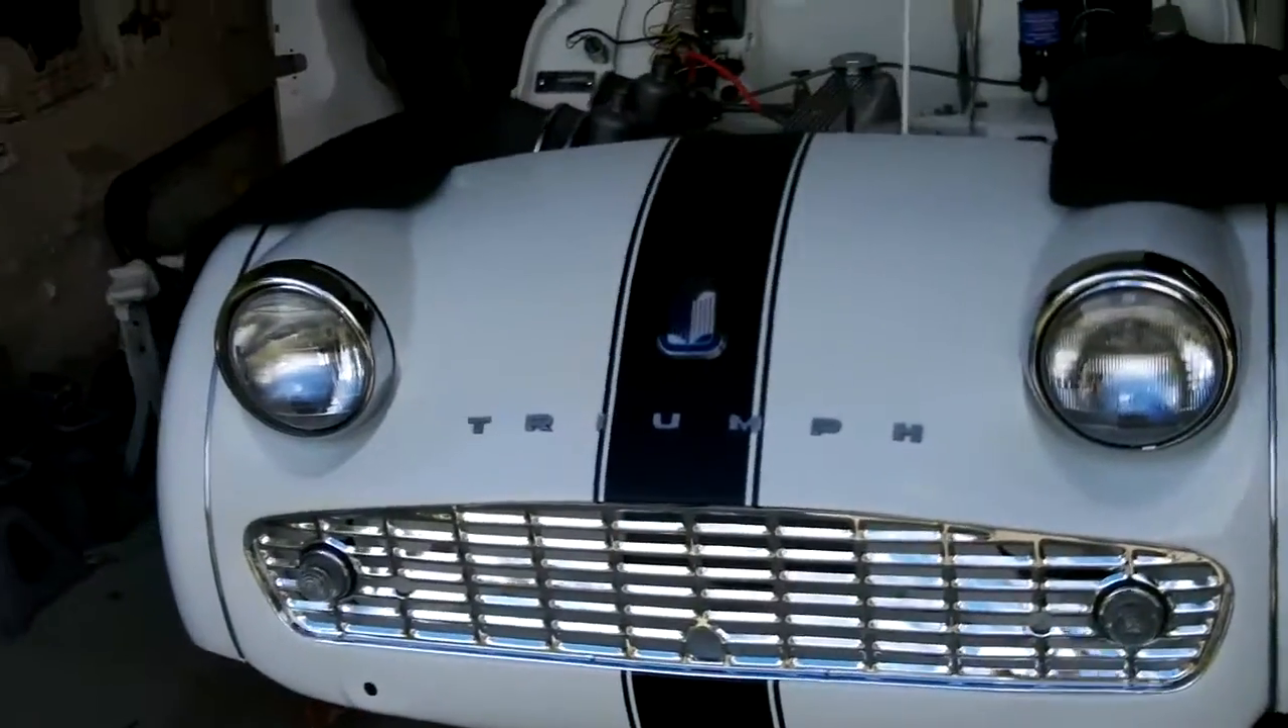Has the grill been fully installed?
Yes.